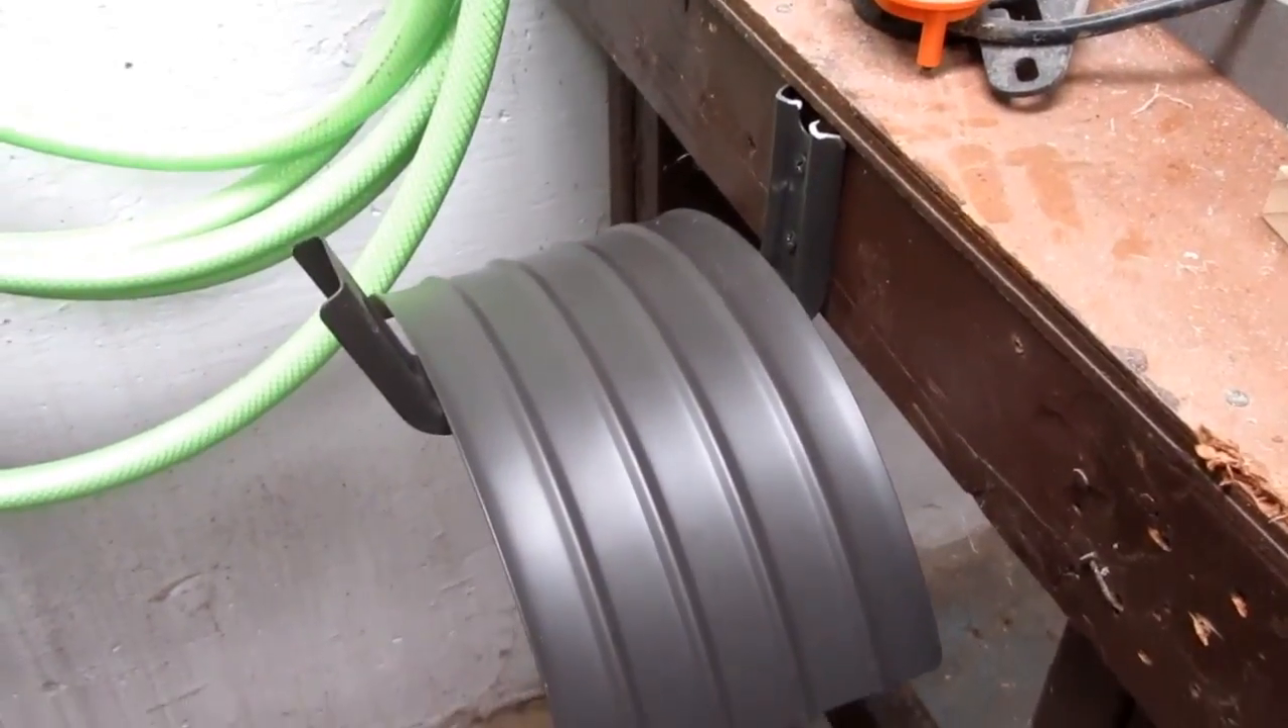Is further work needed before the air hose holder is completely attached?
No.